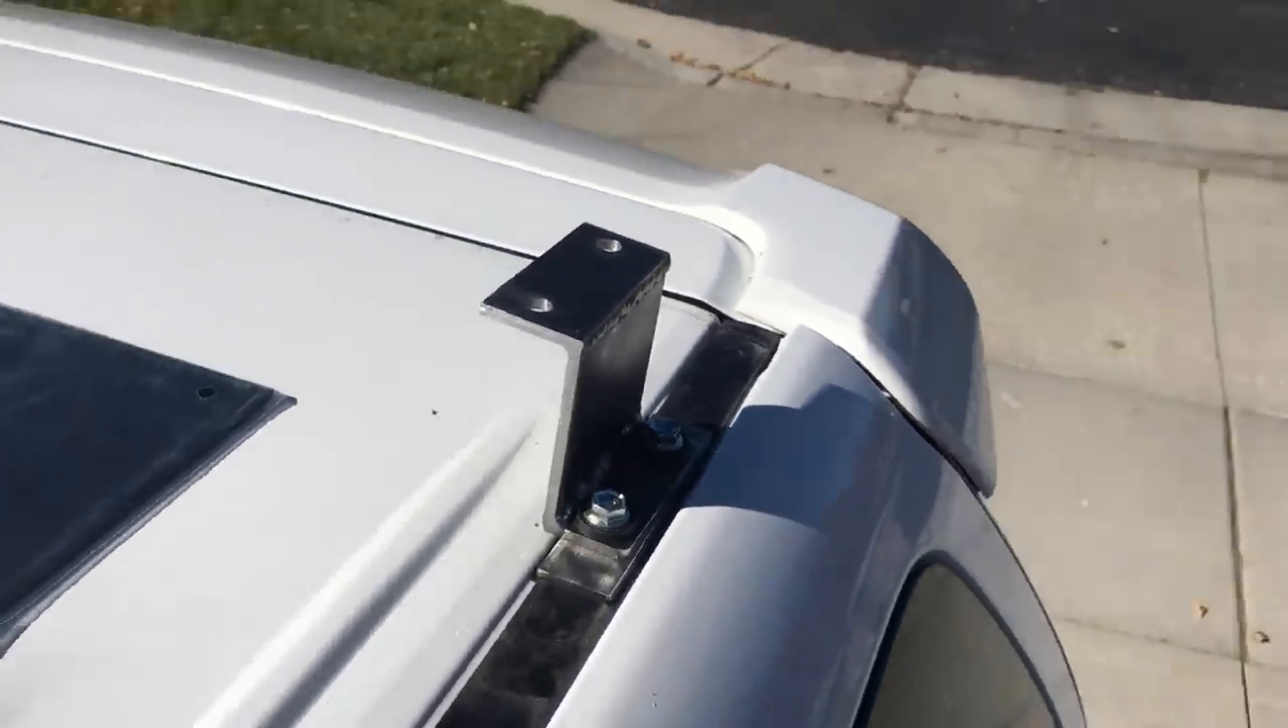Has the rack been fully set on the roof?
No.